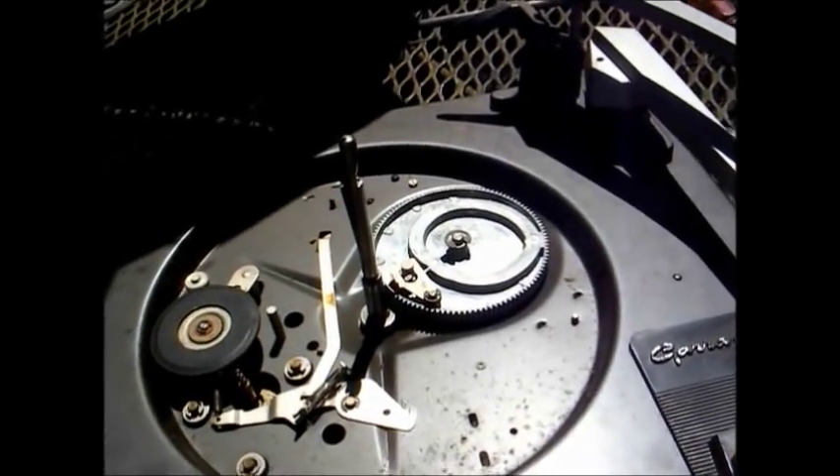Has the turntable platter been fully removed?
Yes.